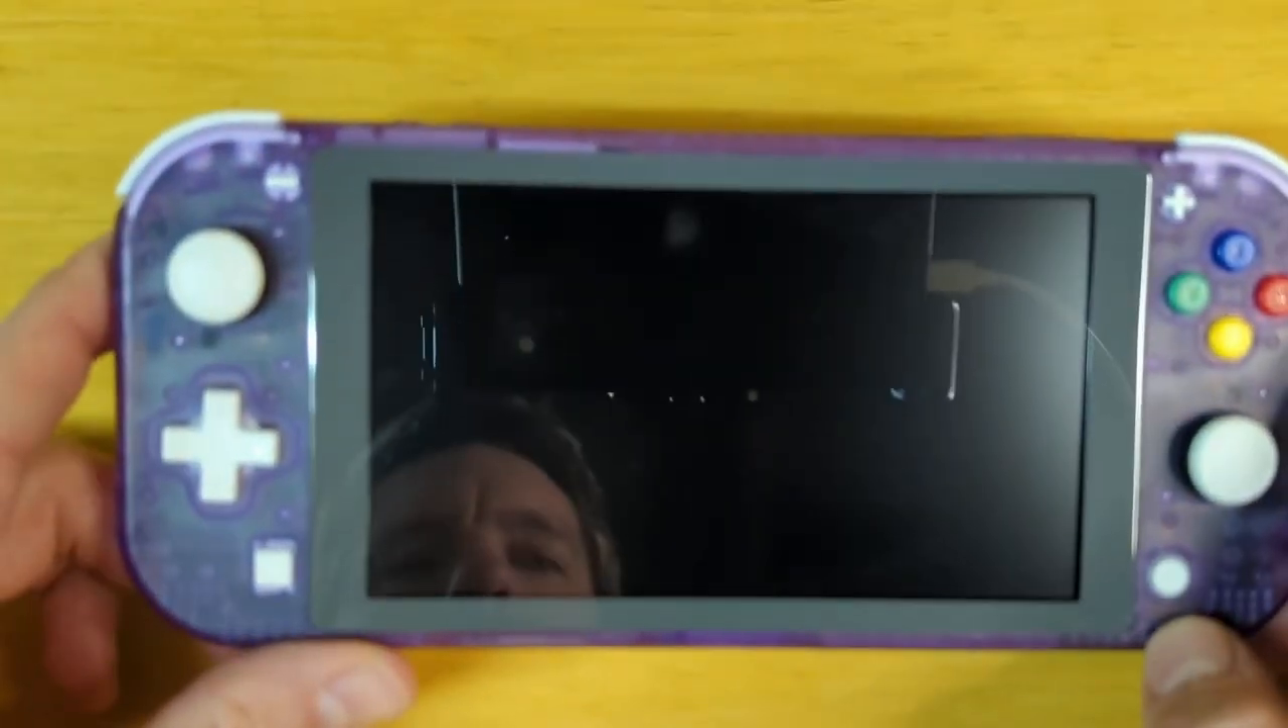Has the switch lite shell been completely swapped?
Yes.